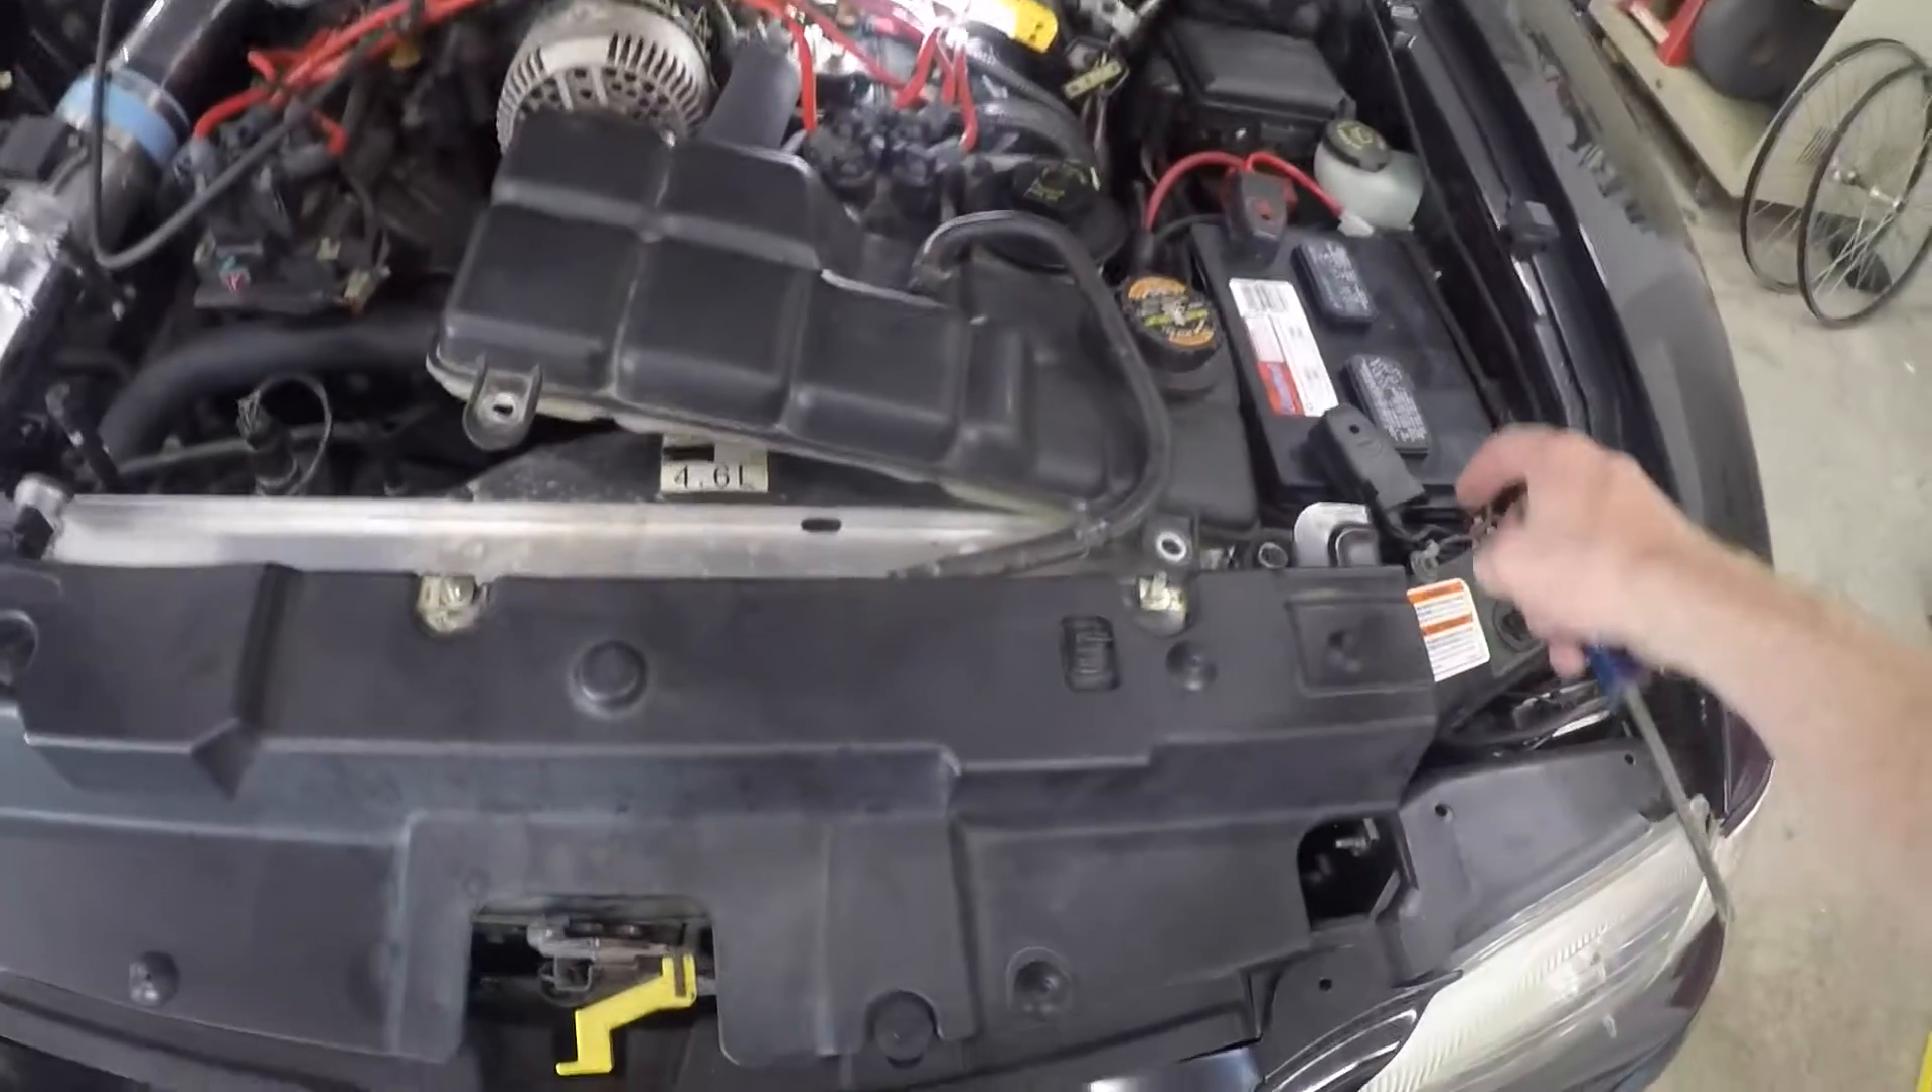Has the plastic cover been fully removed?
No.